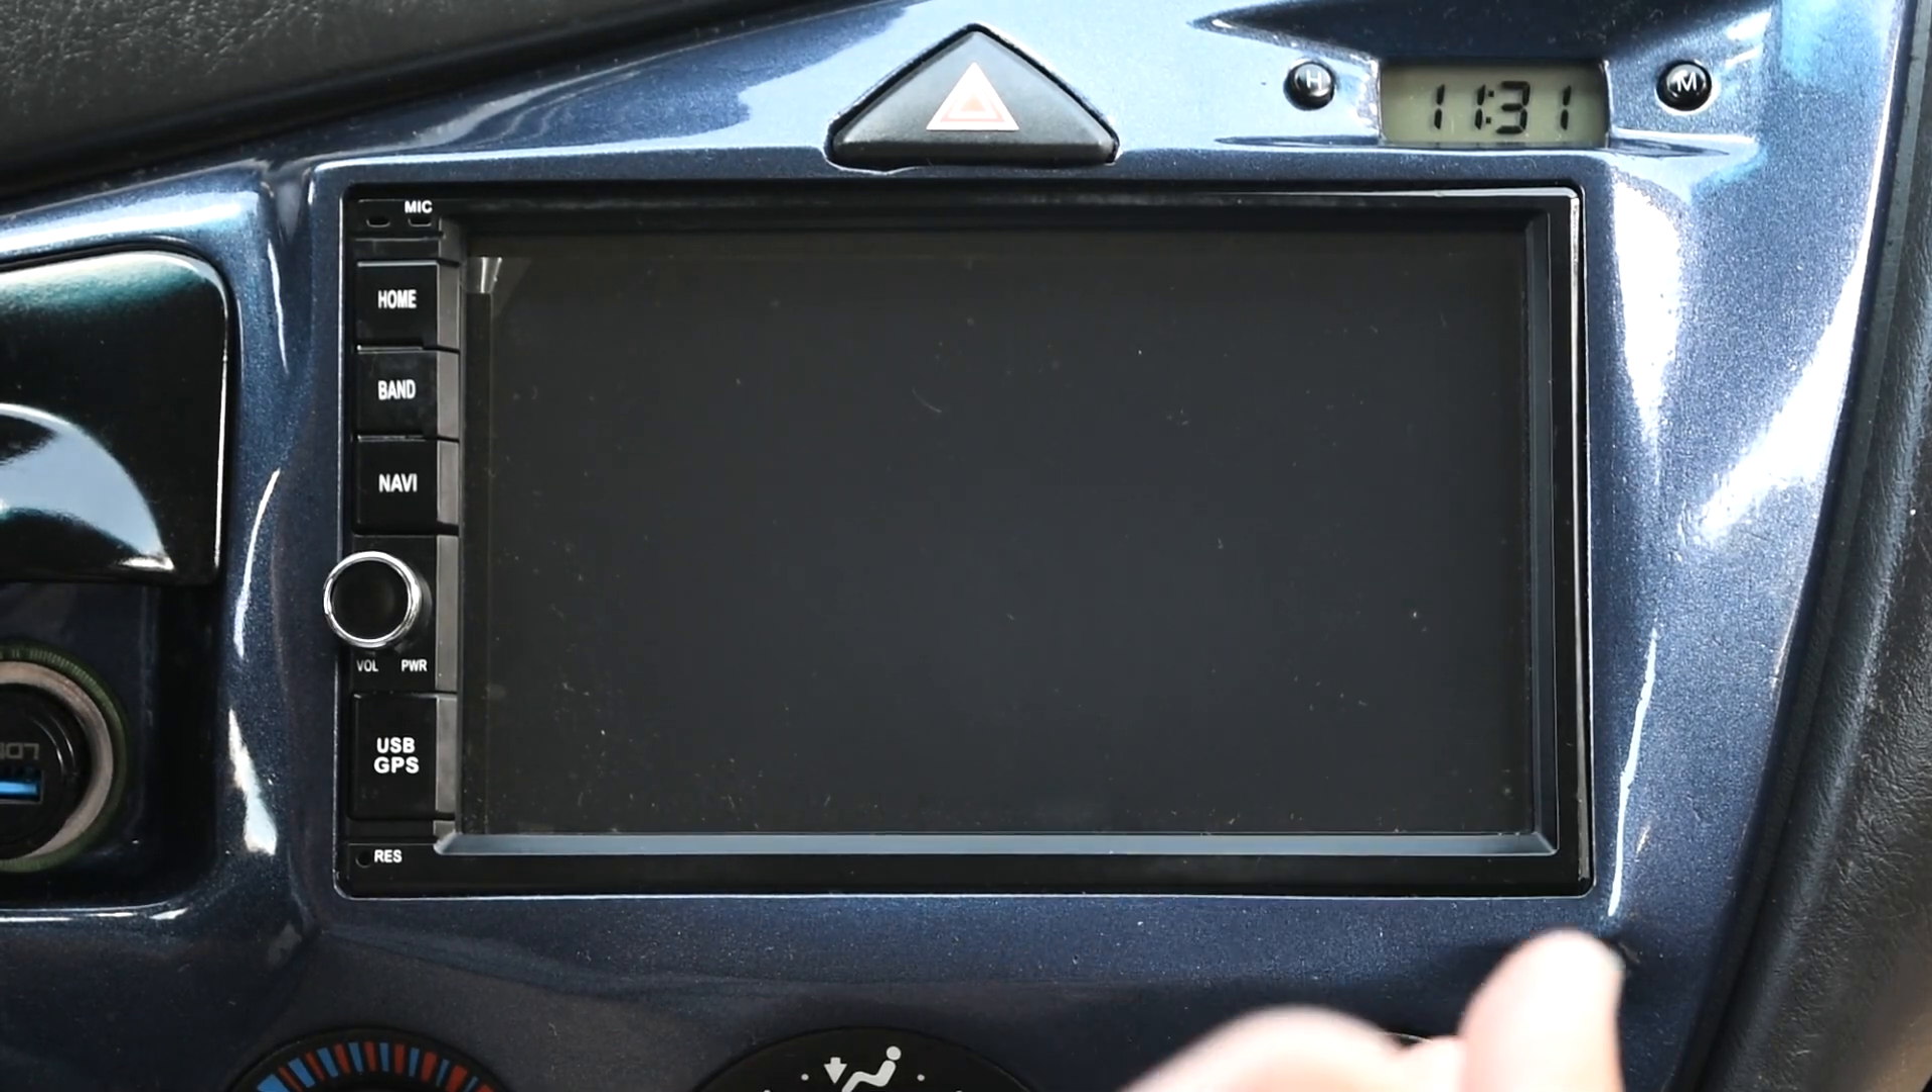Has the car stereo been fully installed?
Yes.